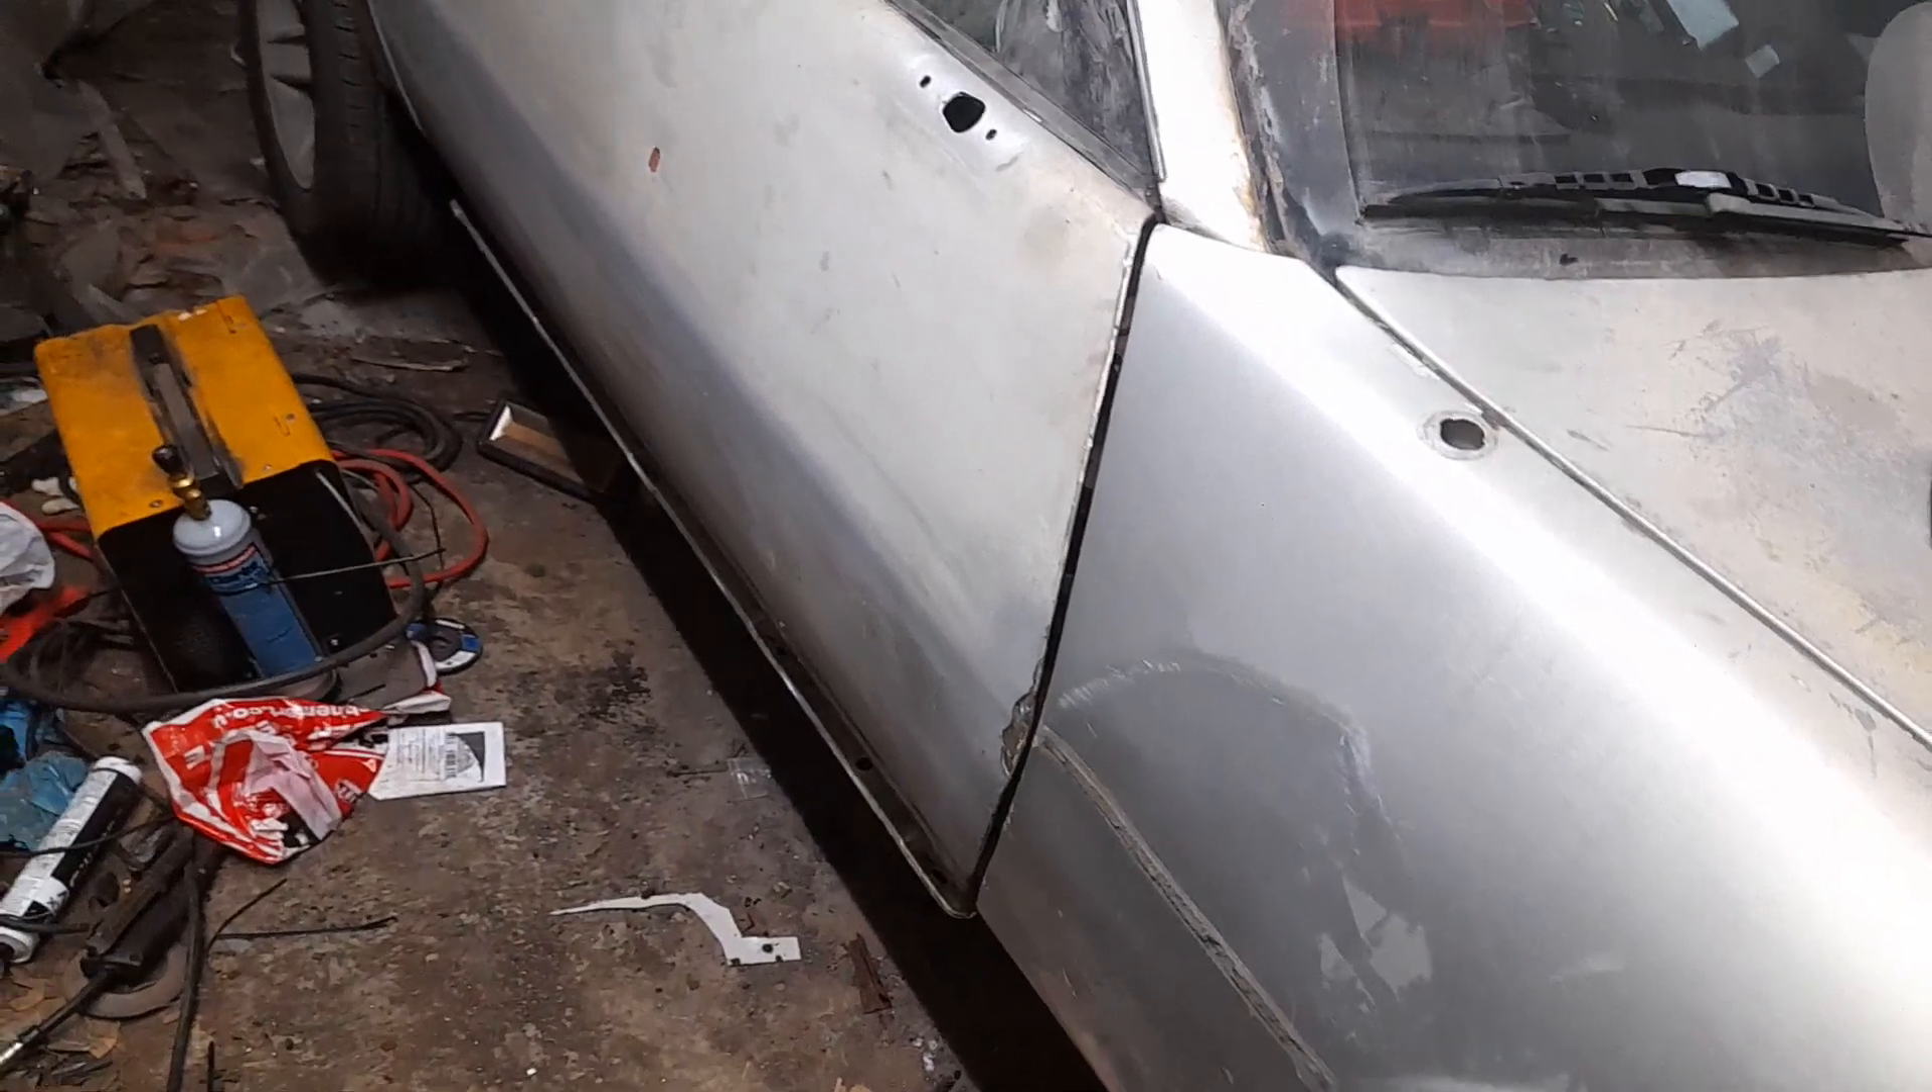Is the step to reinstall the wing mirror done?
No.